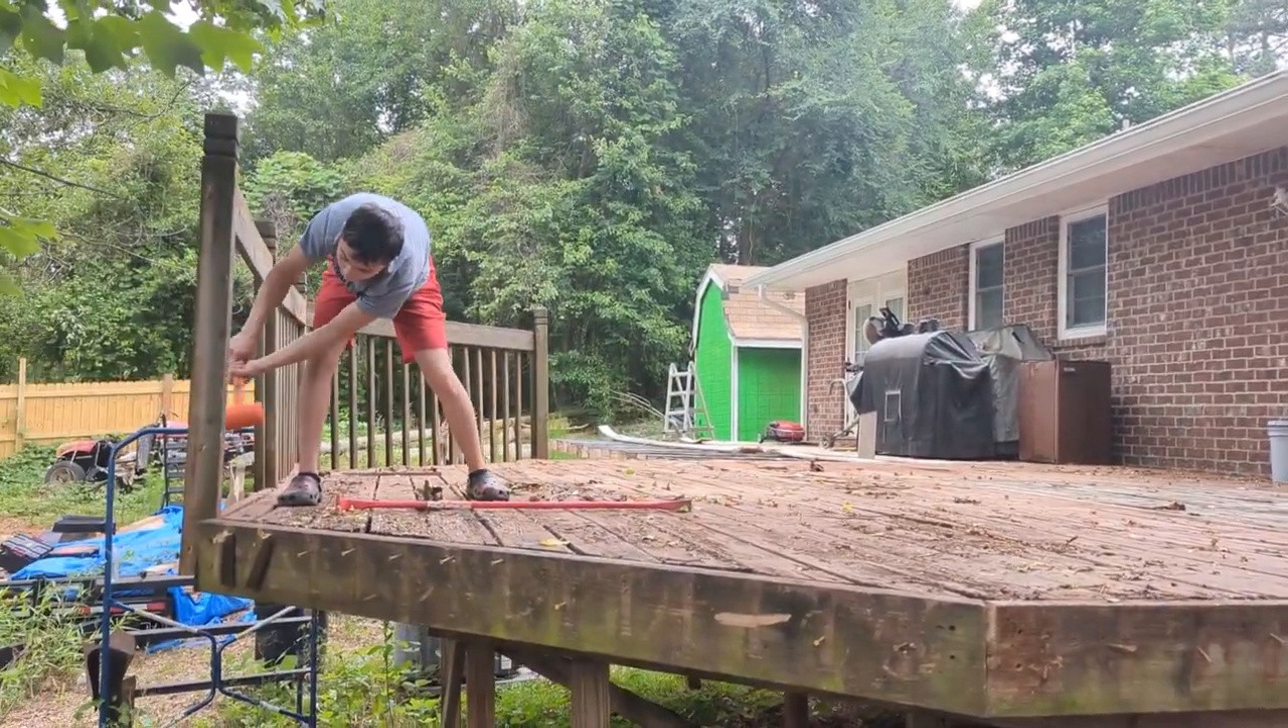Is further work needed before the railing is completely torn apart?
Yes.